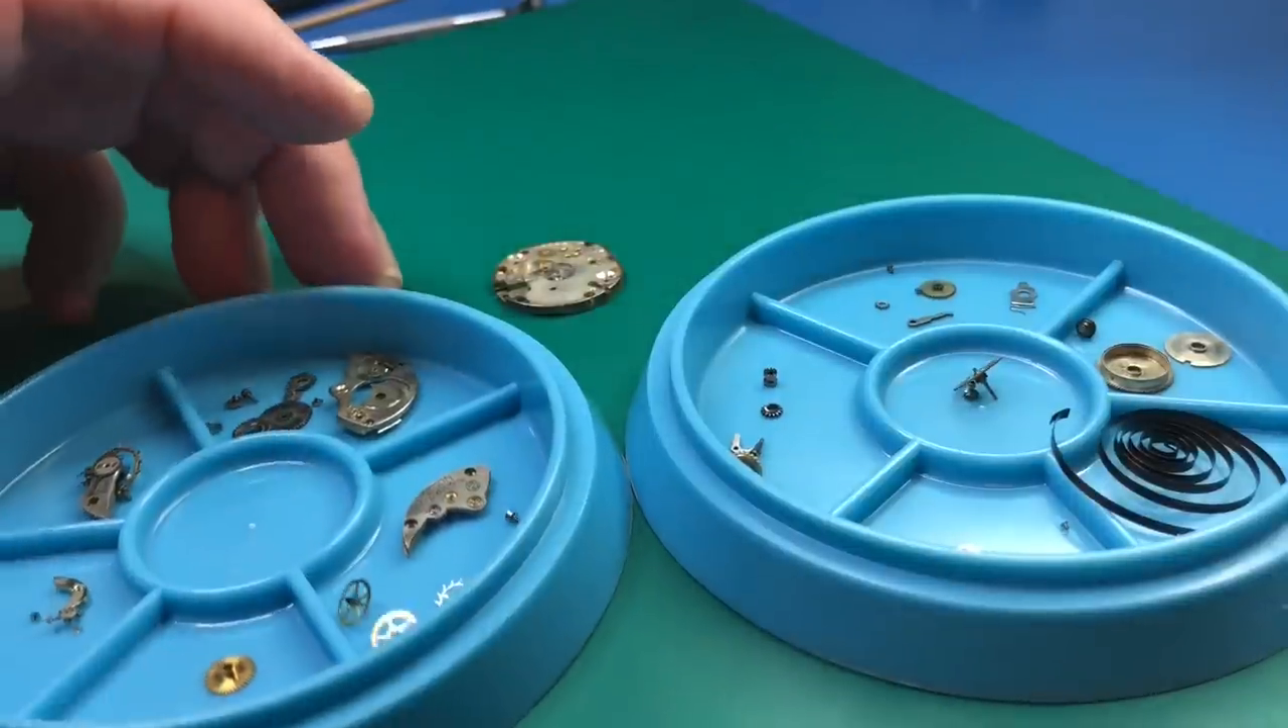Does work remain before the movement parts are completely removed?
No.